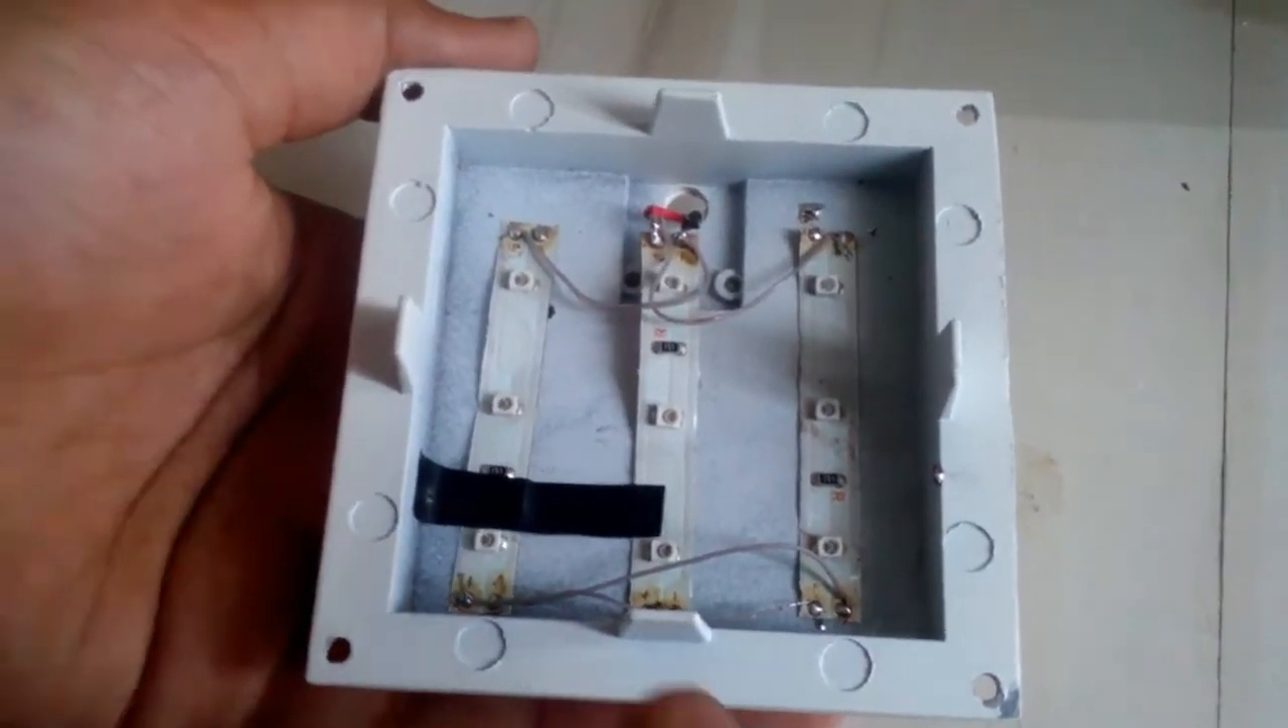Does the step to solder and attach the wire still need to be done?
No.